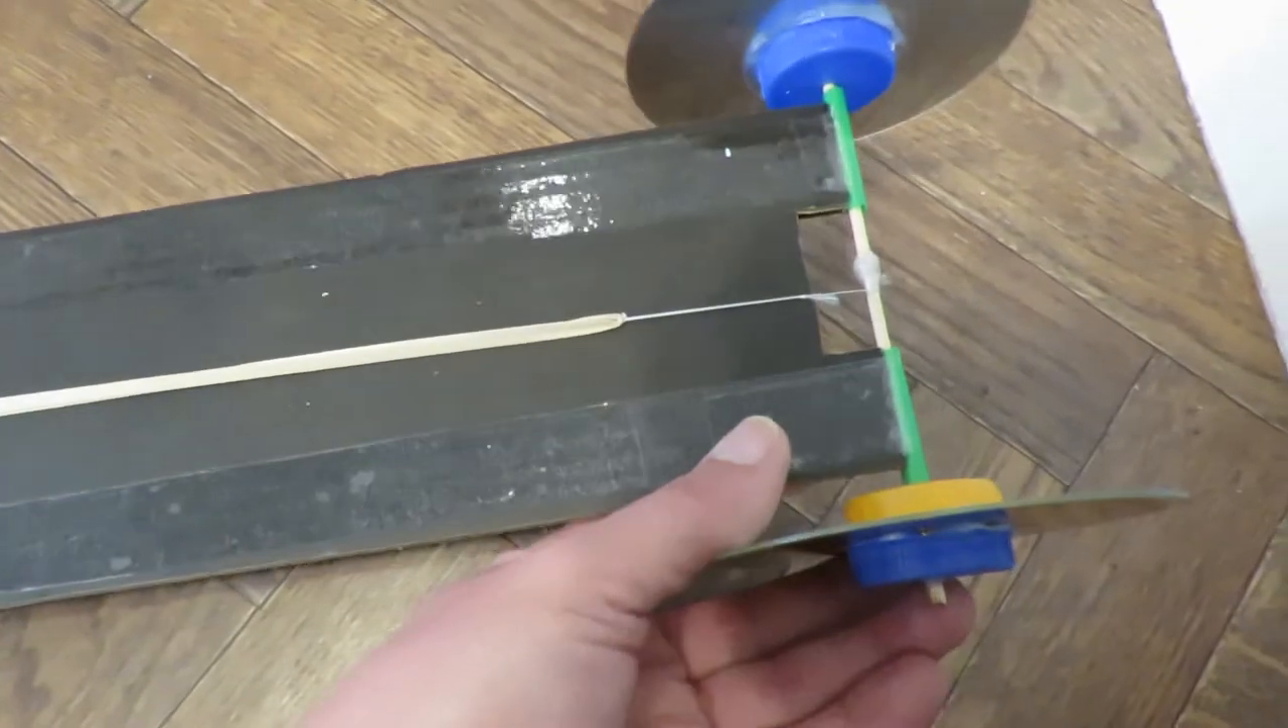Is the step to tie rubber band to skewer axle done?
Yes.